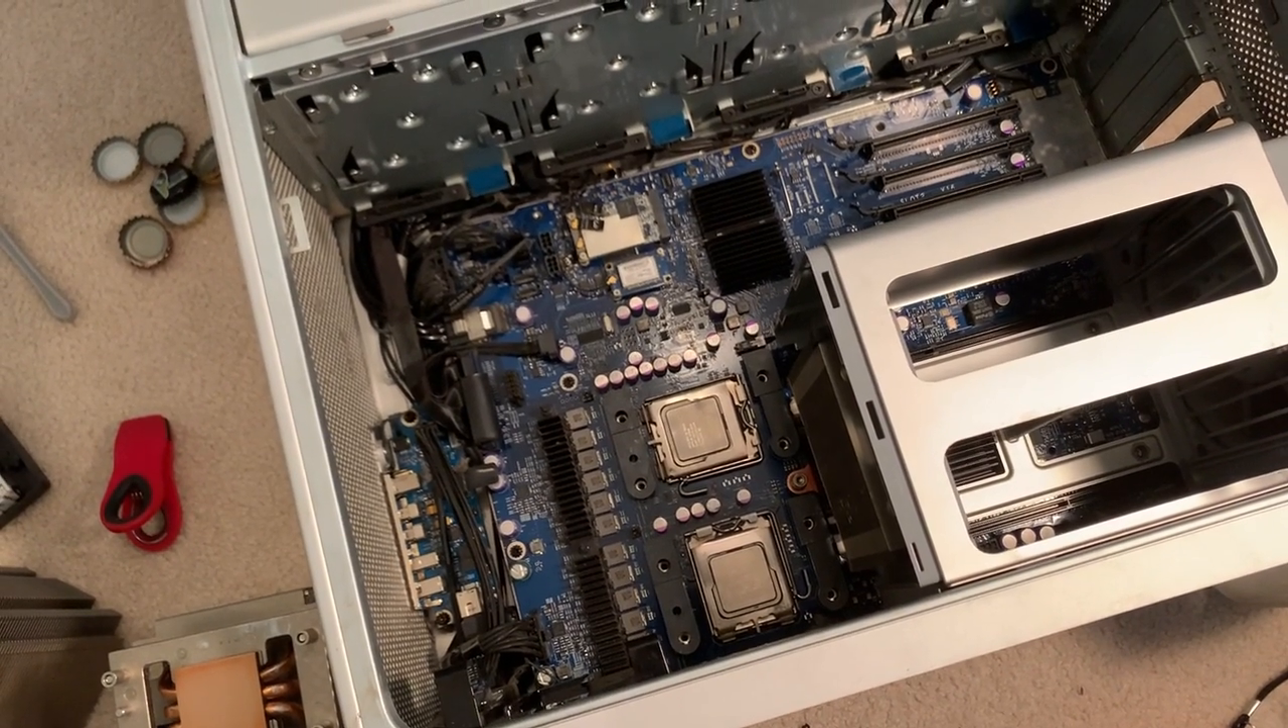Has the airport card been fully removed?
No.